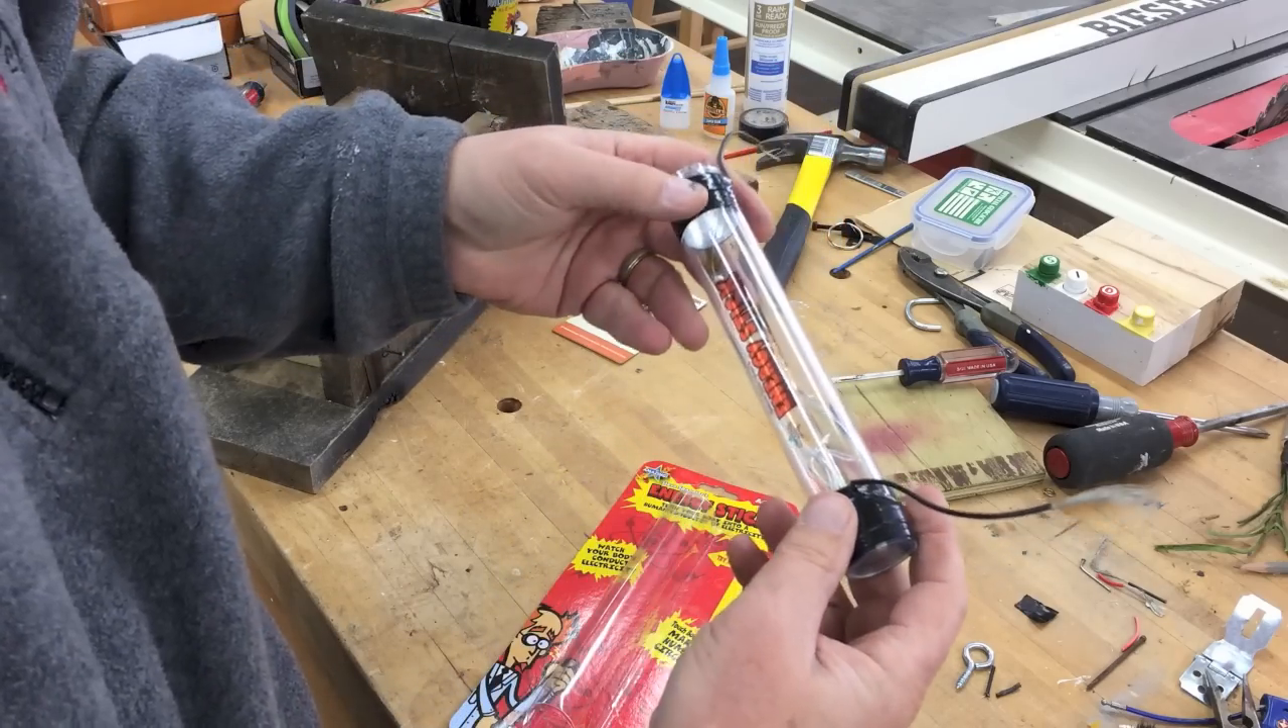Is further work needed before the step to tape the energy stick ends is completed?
No.